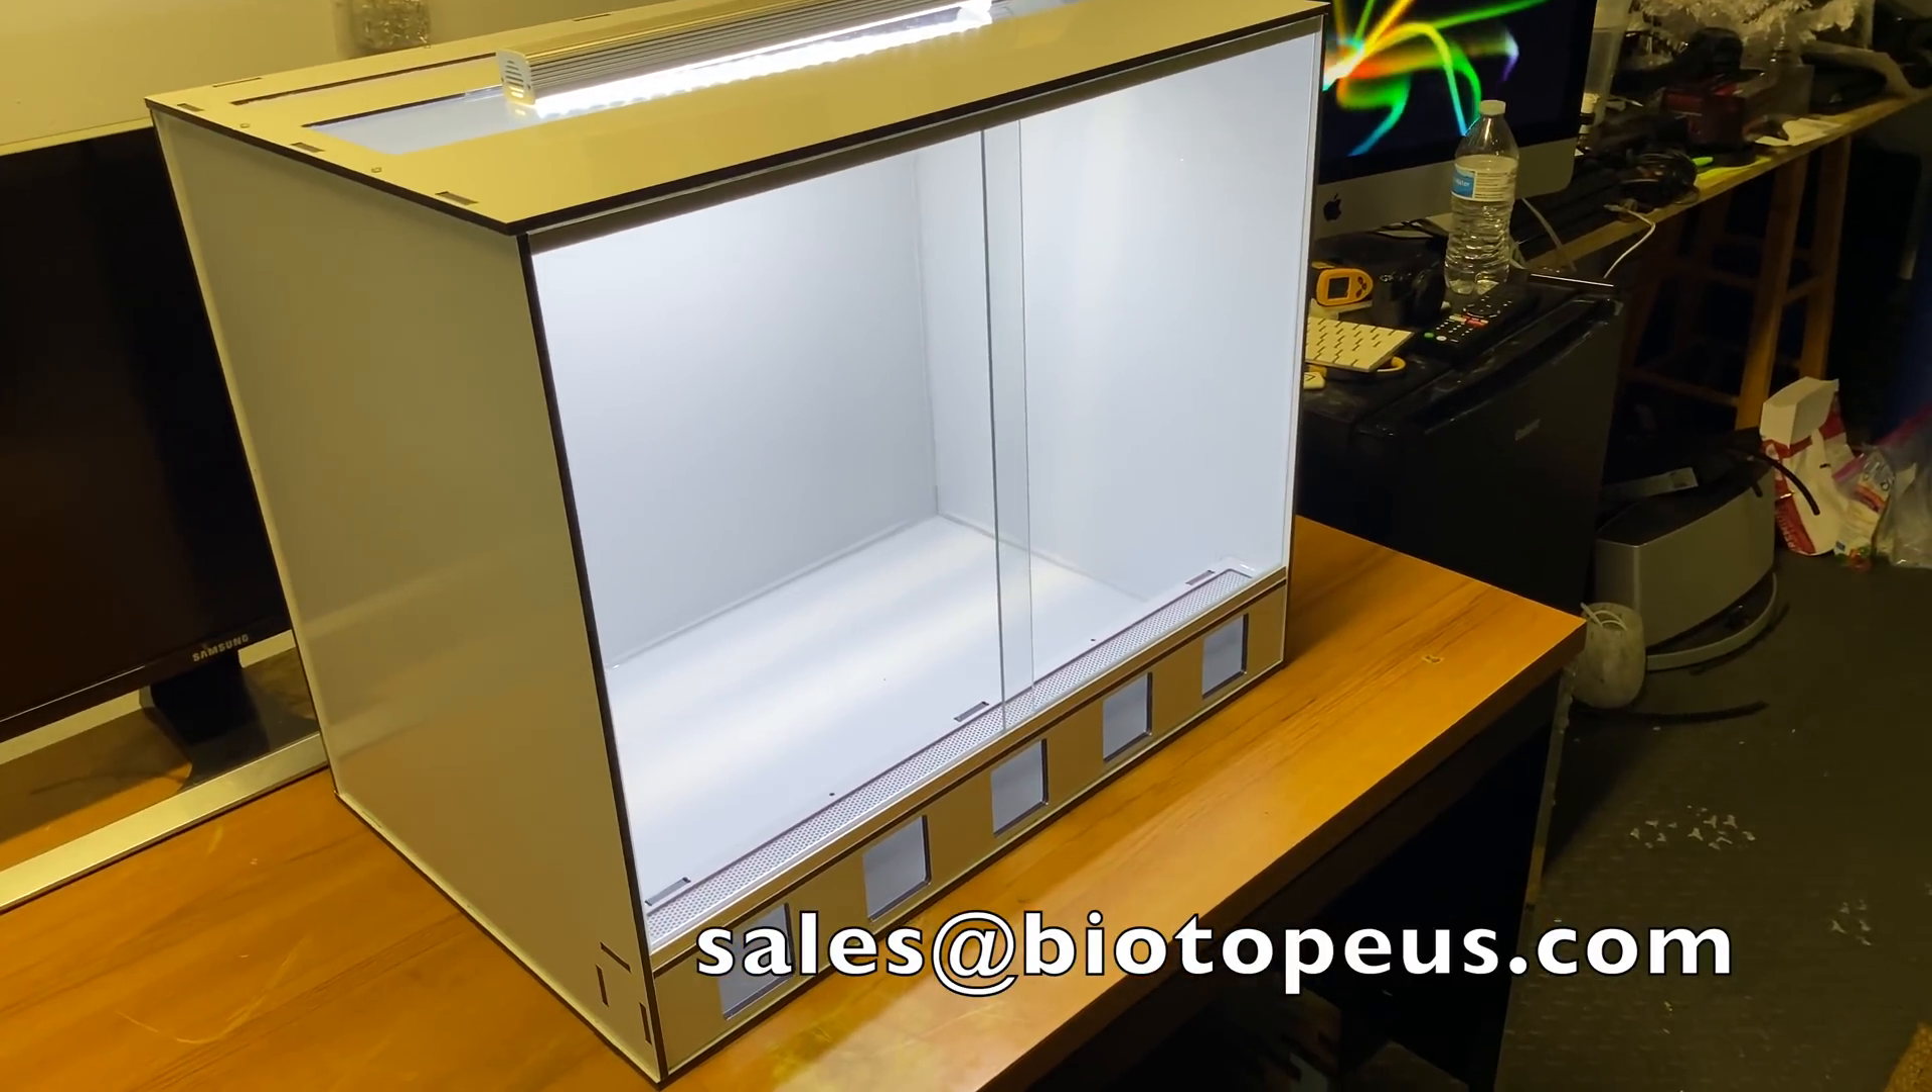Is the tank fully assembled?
Yes.